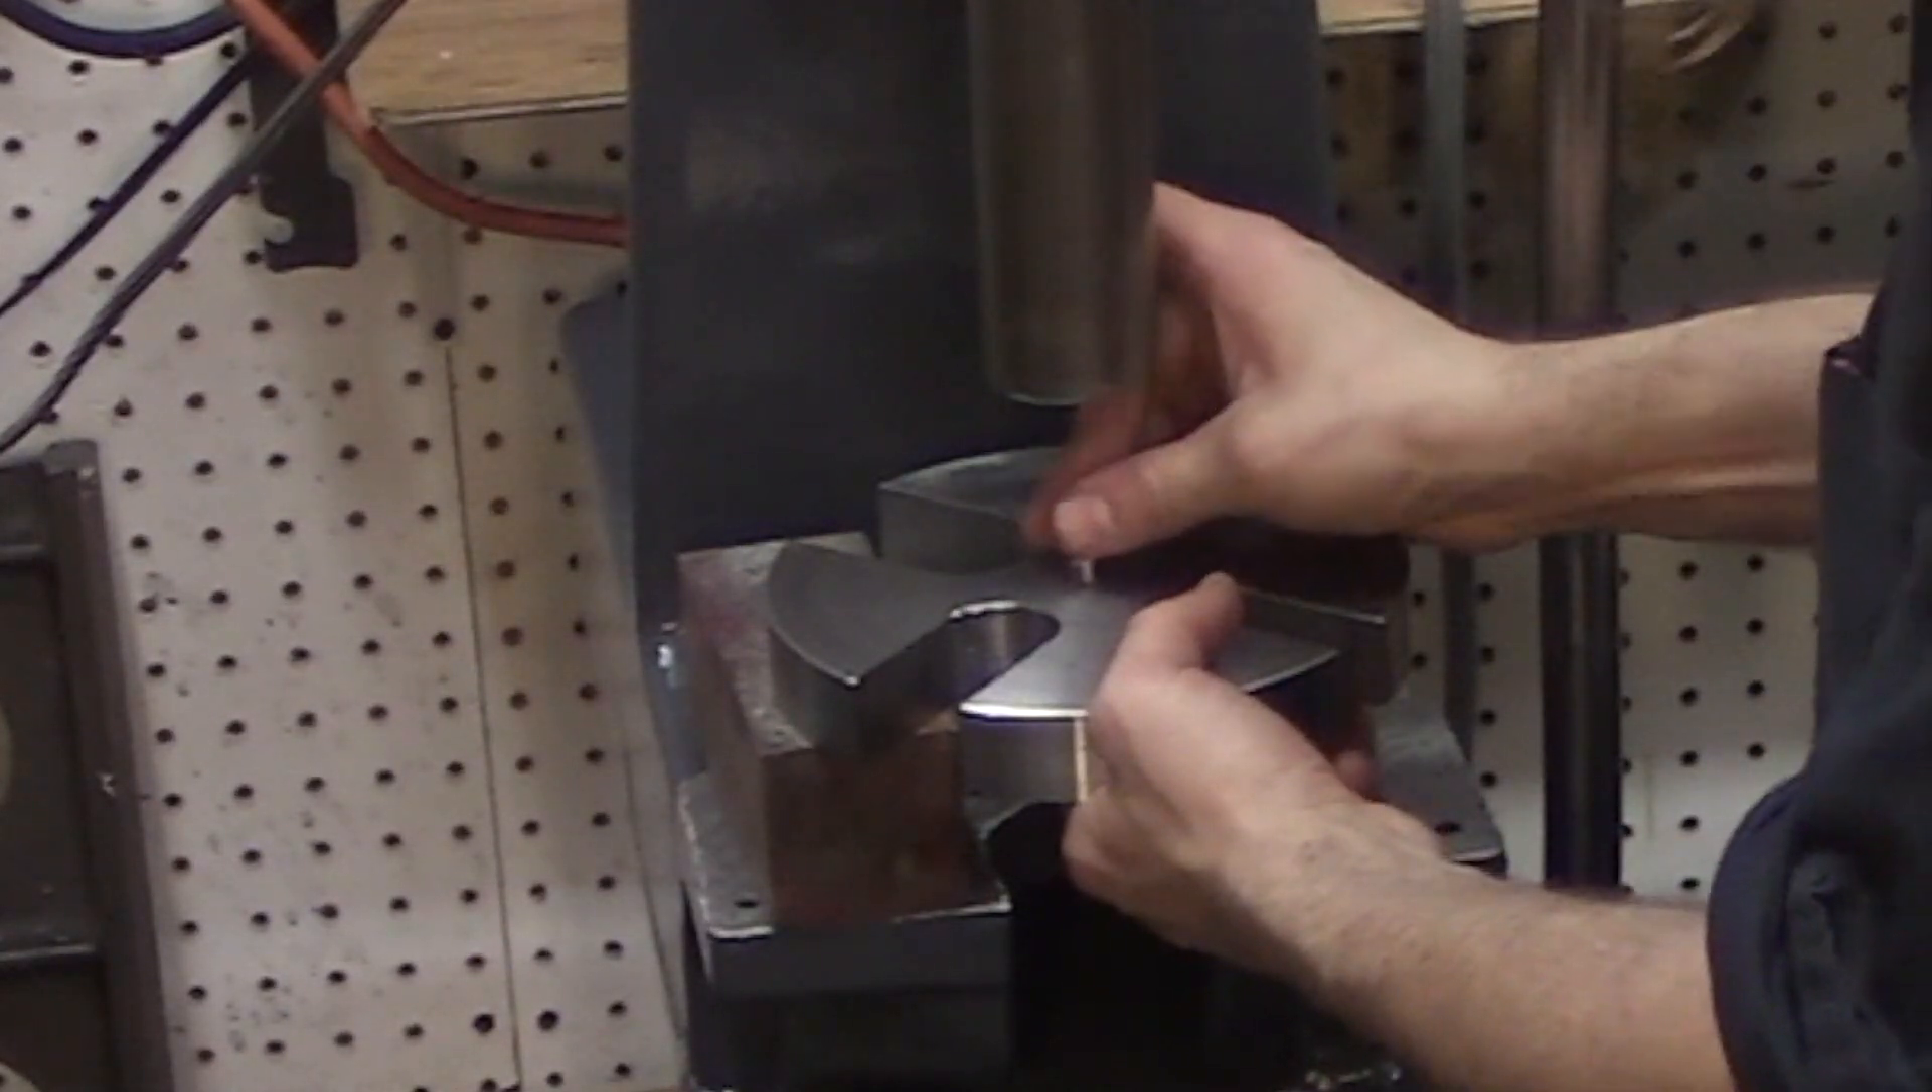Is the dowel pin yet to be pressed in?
Yes.